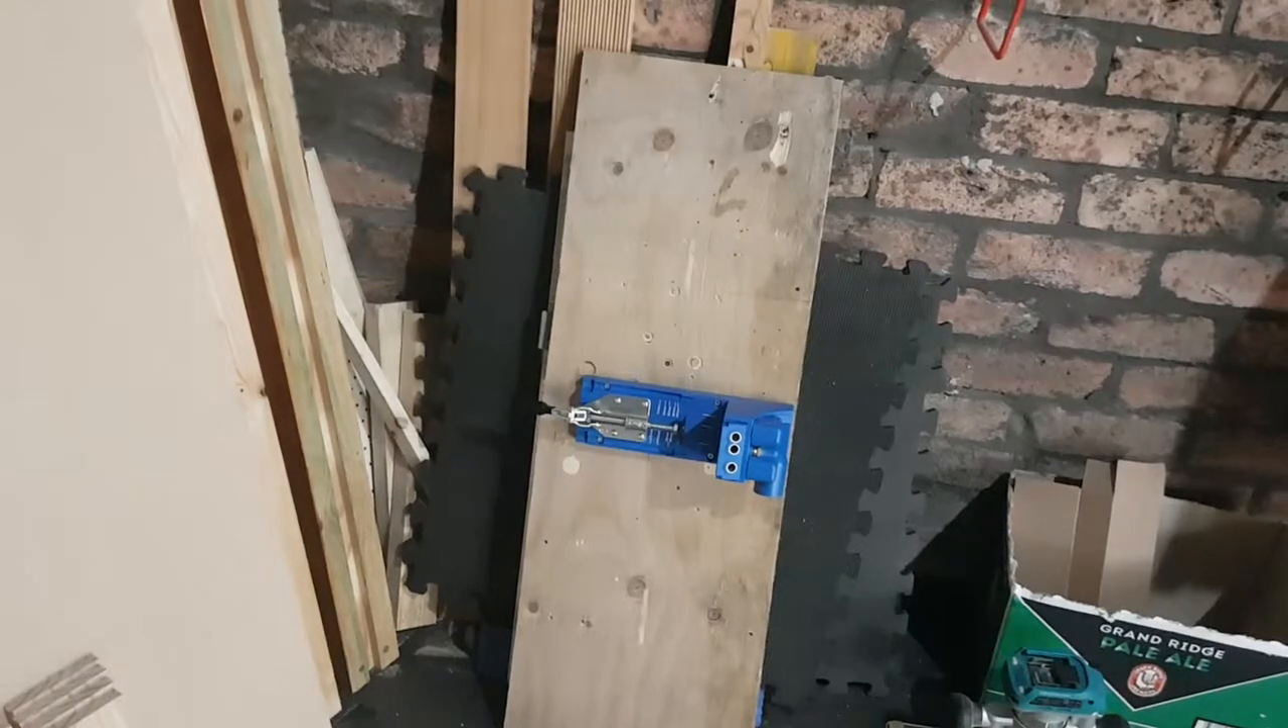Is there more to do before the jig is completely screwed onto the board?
No.